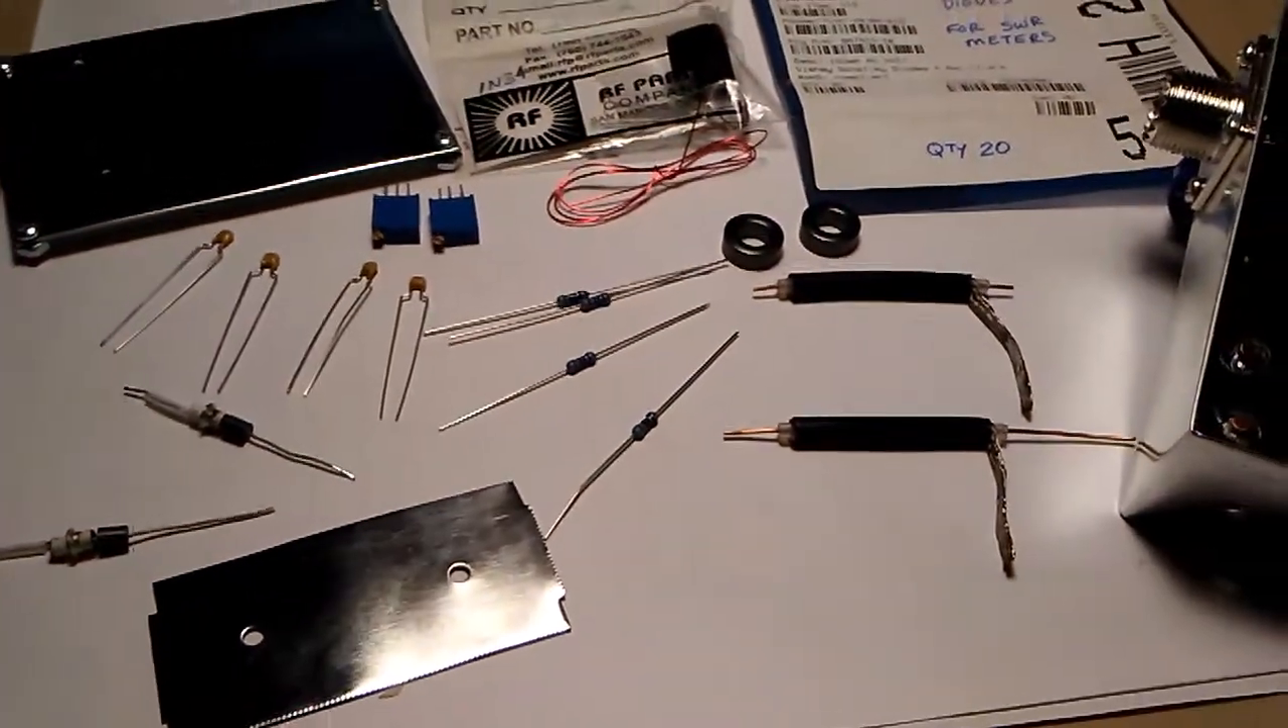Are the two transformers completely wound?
No.